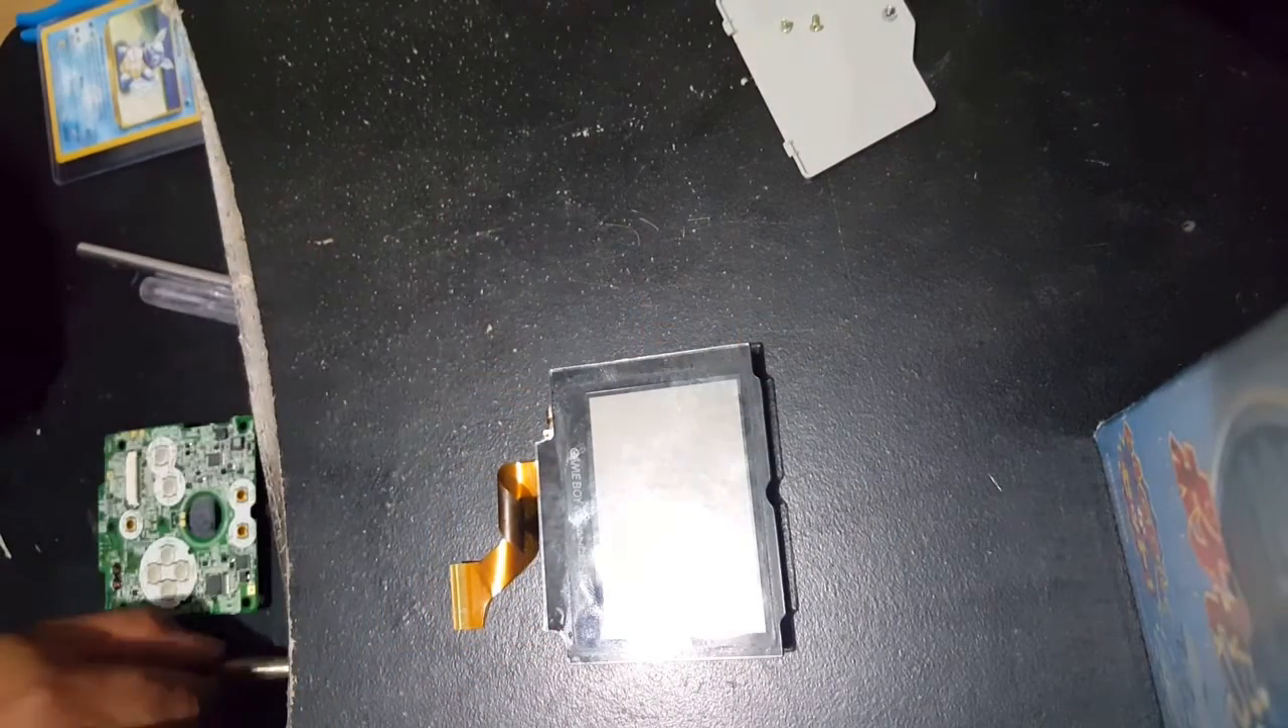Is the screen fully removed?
Yes.